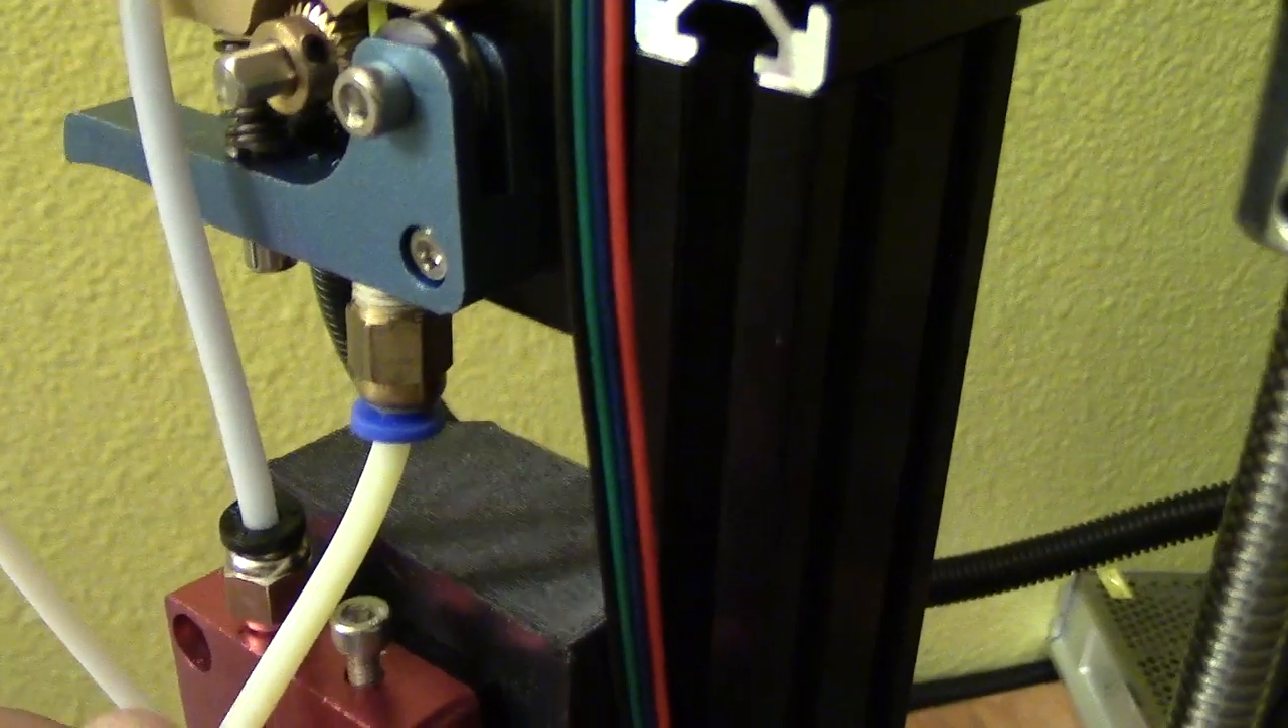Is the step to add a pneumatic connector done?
Yes.